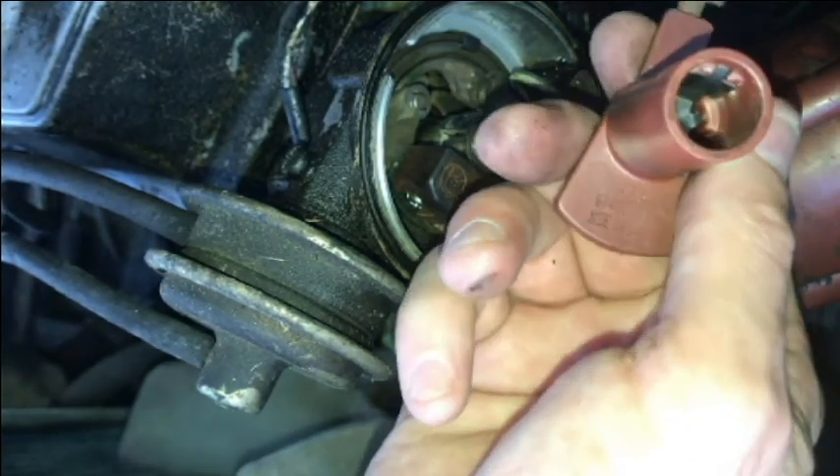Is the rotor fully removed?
Yes.